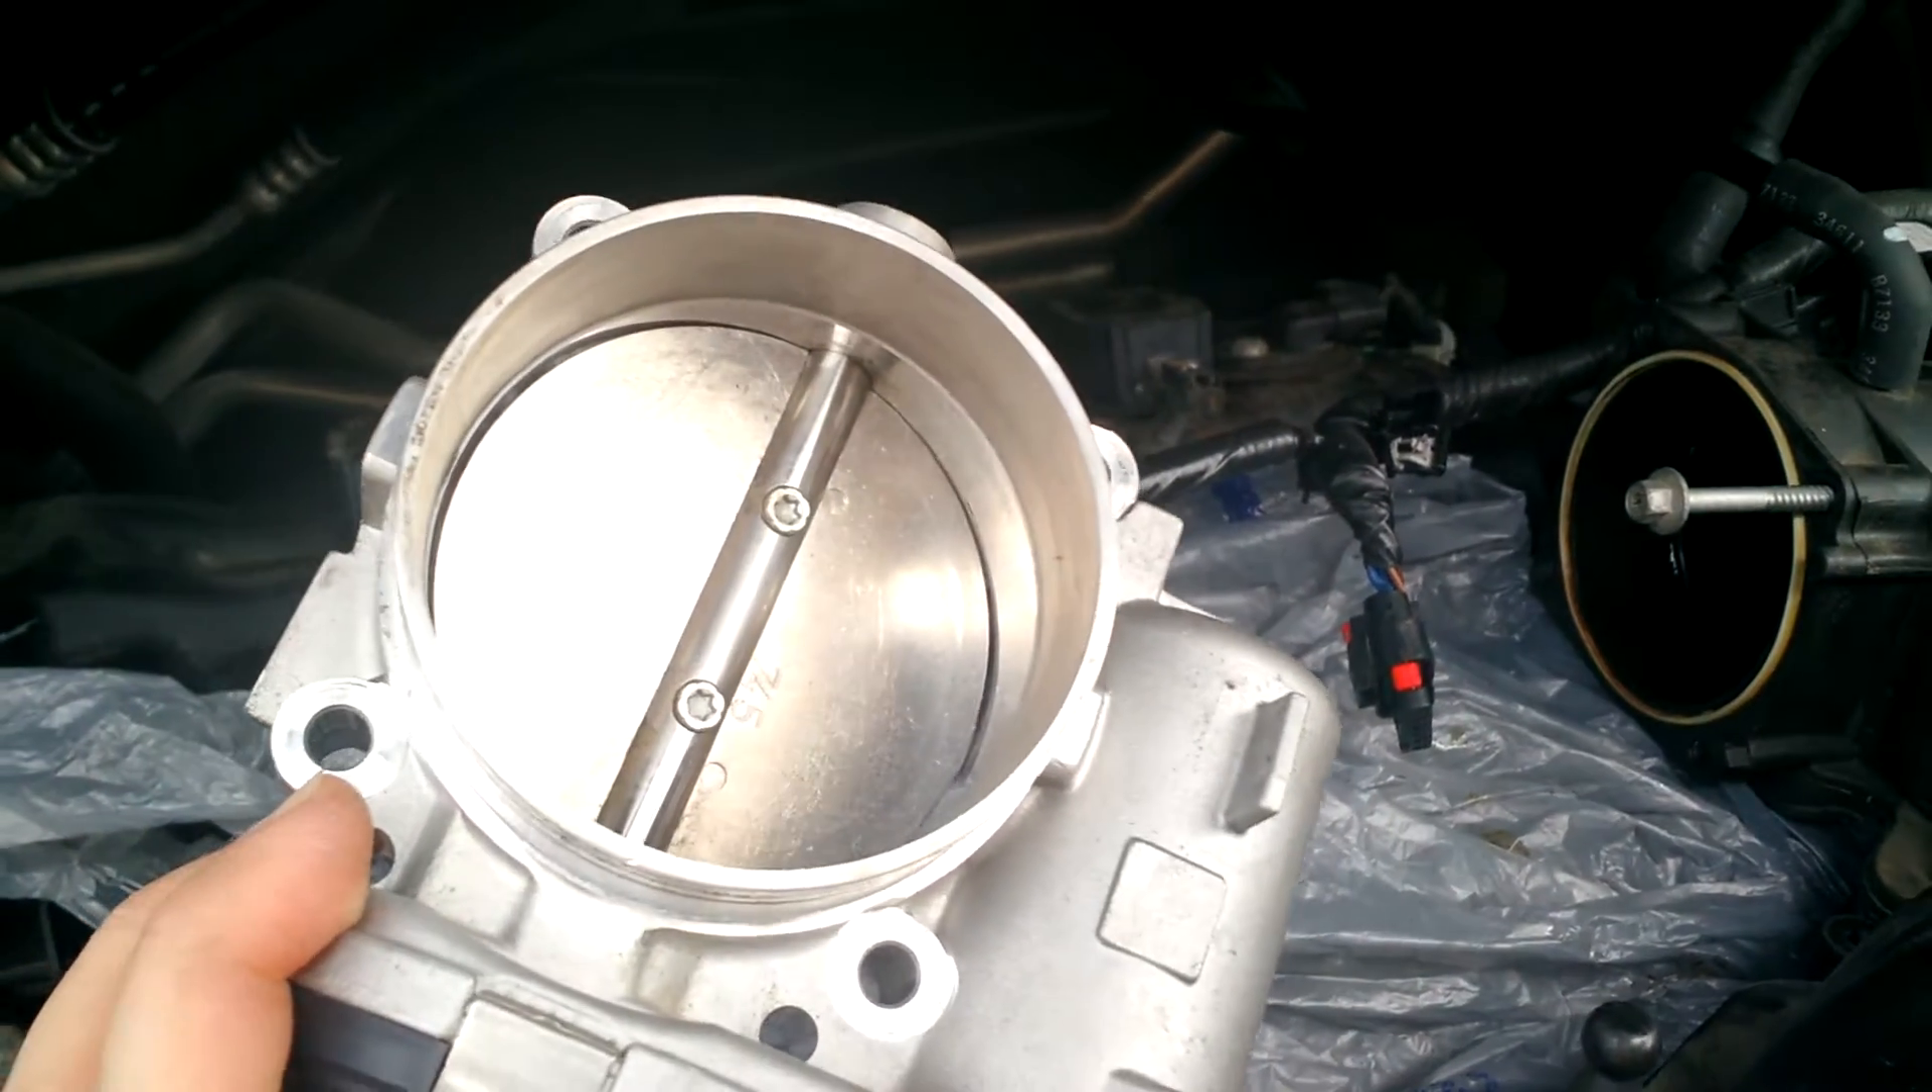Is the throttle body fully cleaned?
Yes.